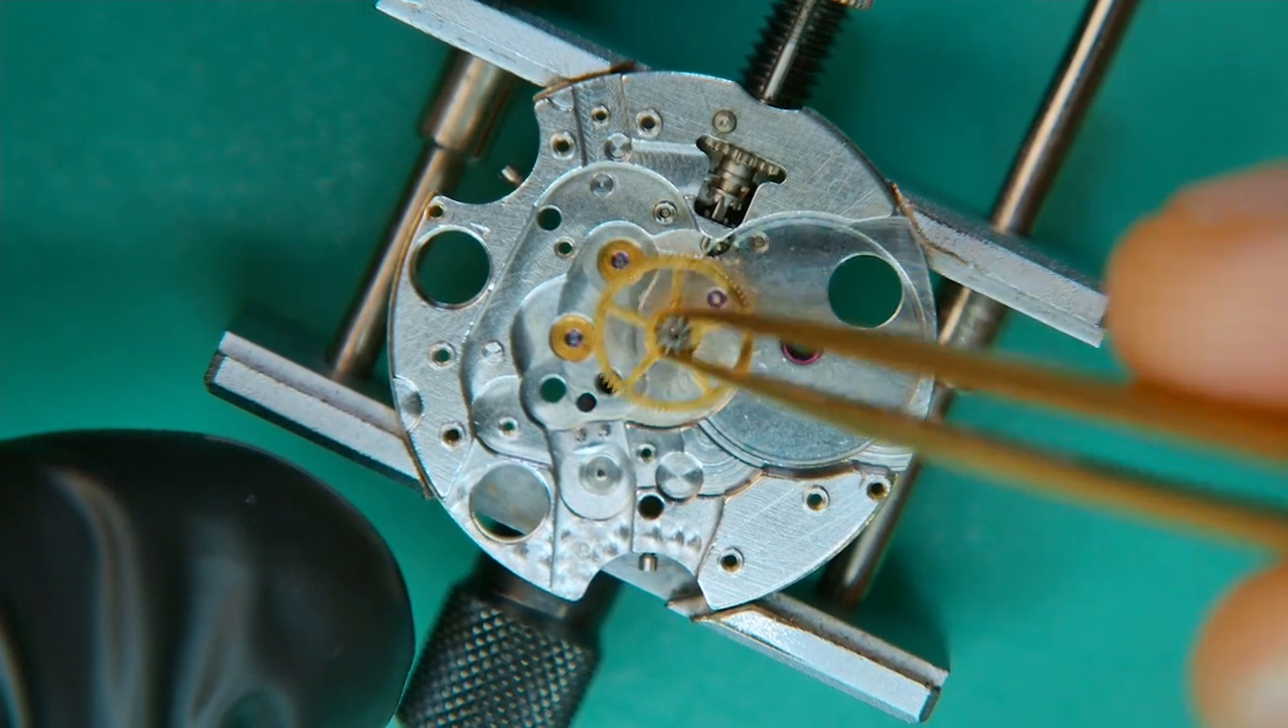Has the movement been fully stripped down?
No.